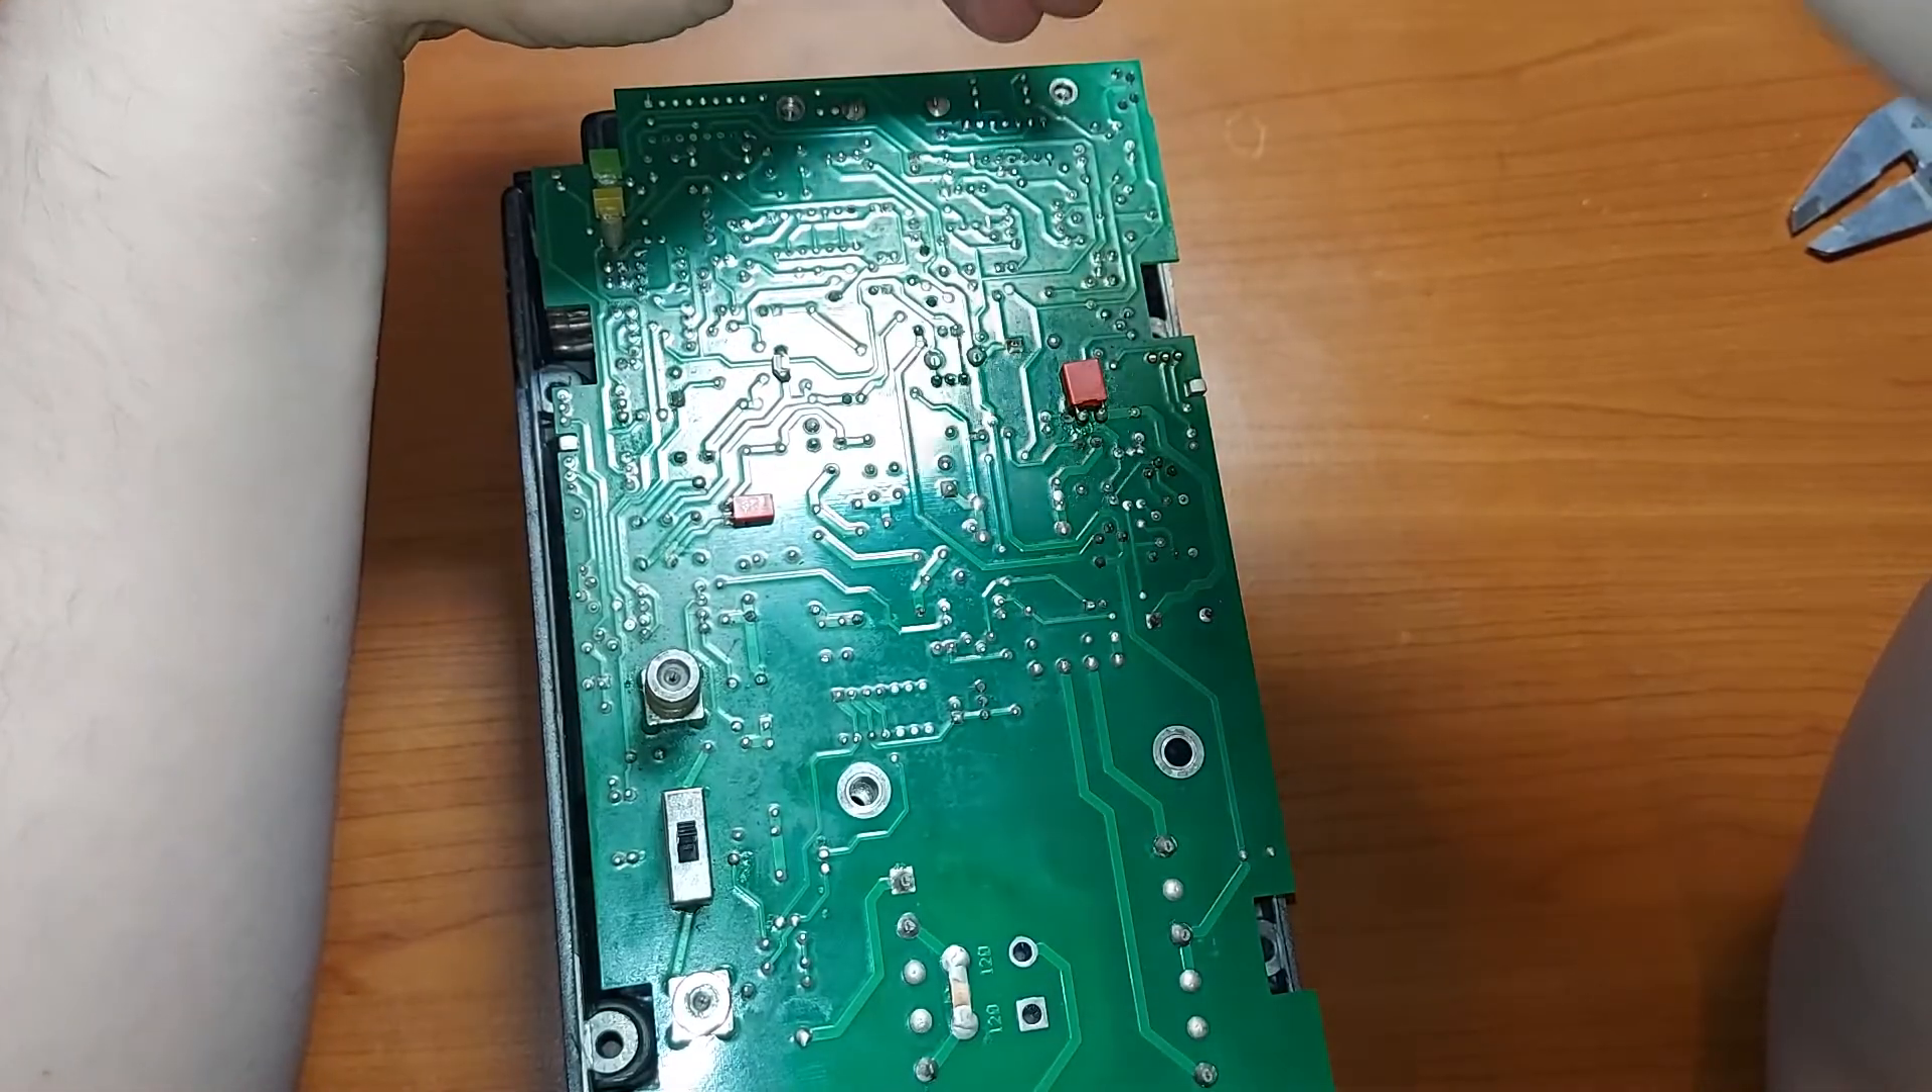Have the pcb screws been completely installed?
No.